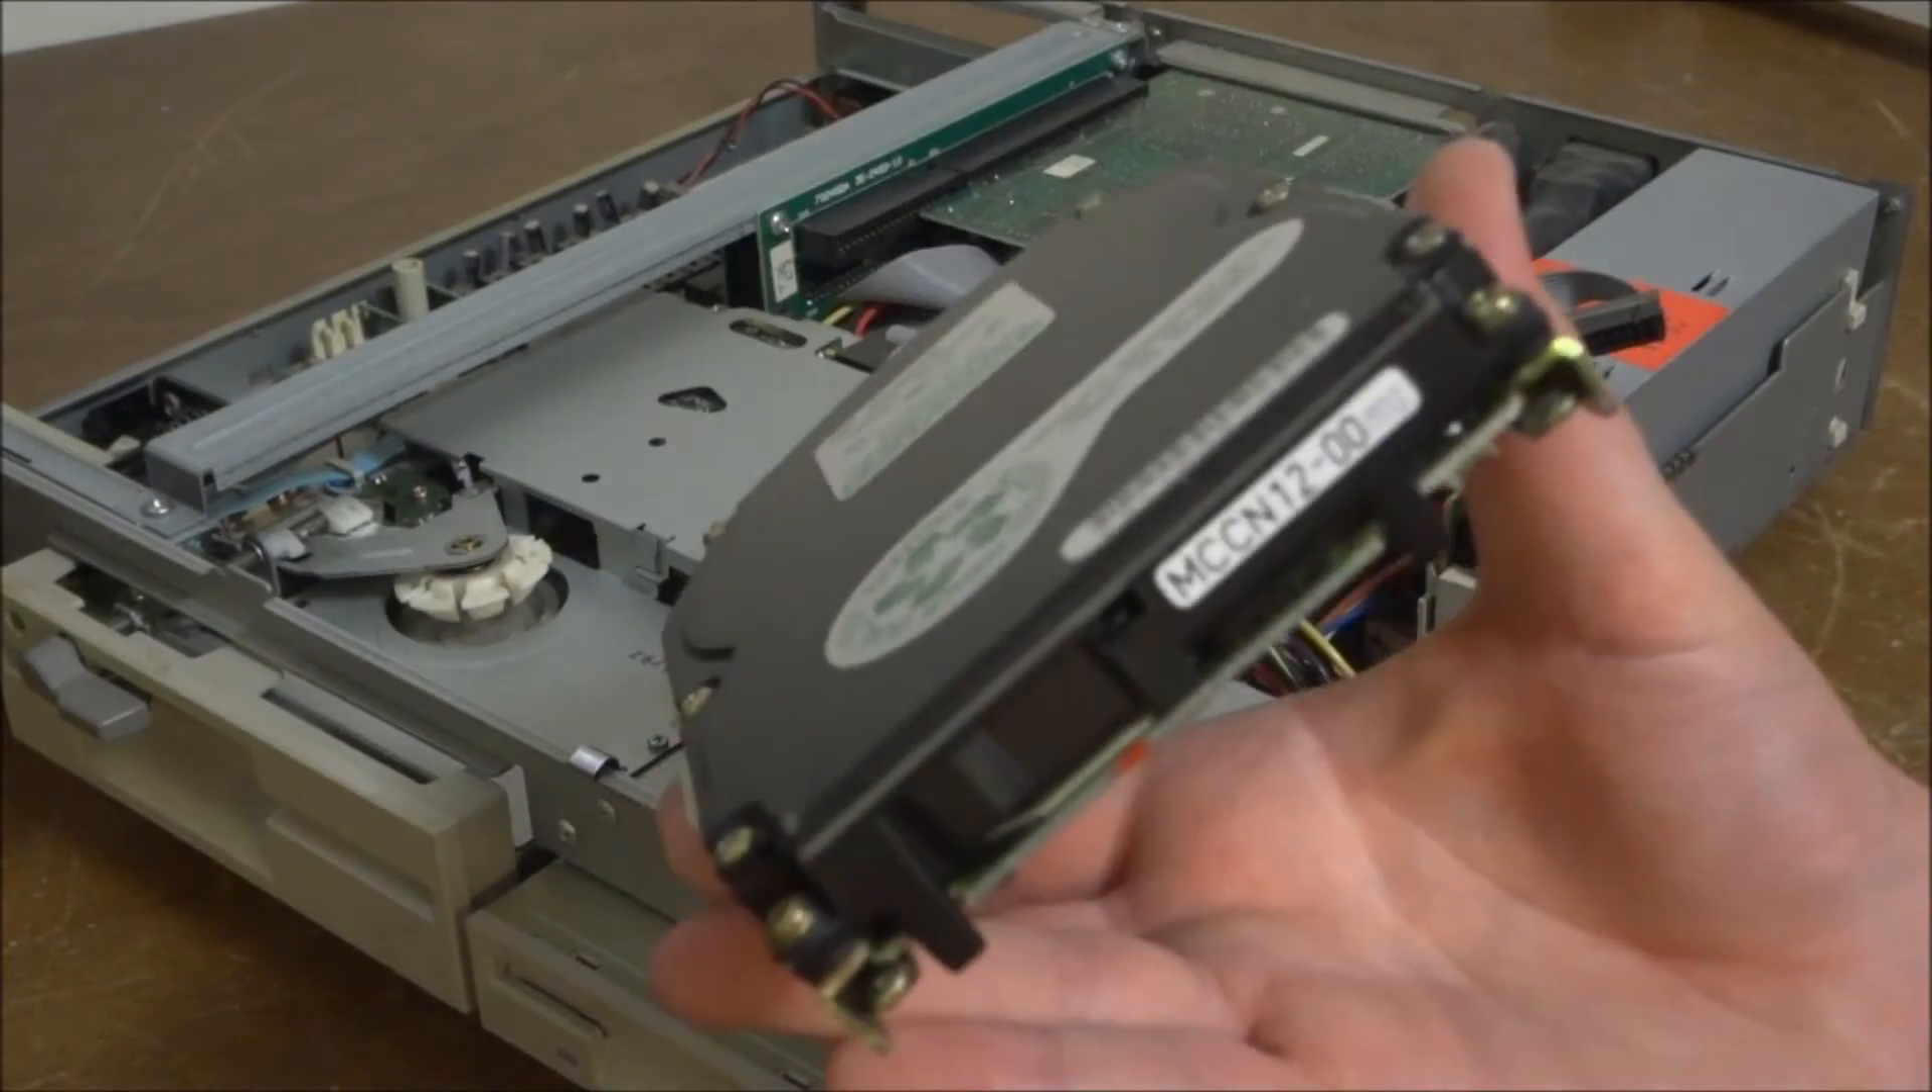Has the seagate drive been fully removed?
Yes.